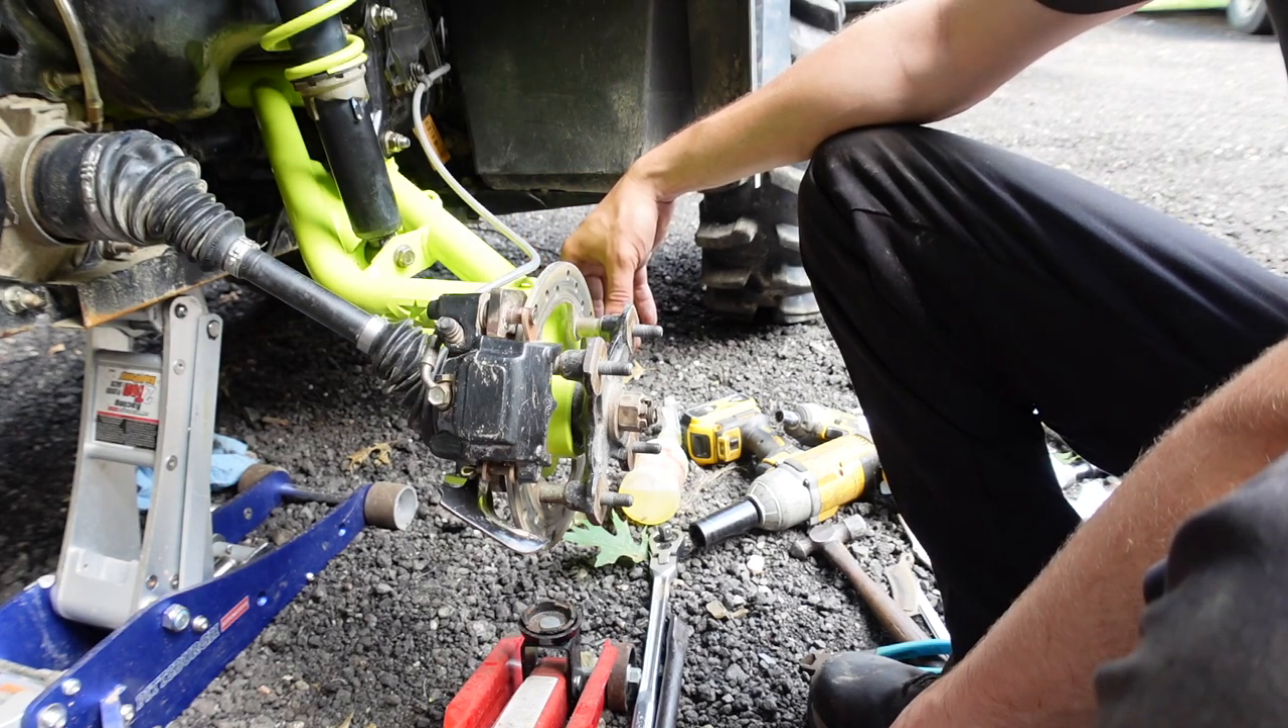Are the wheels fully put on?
No.